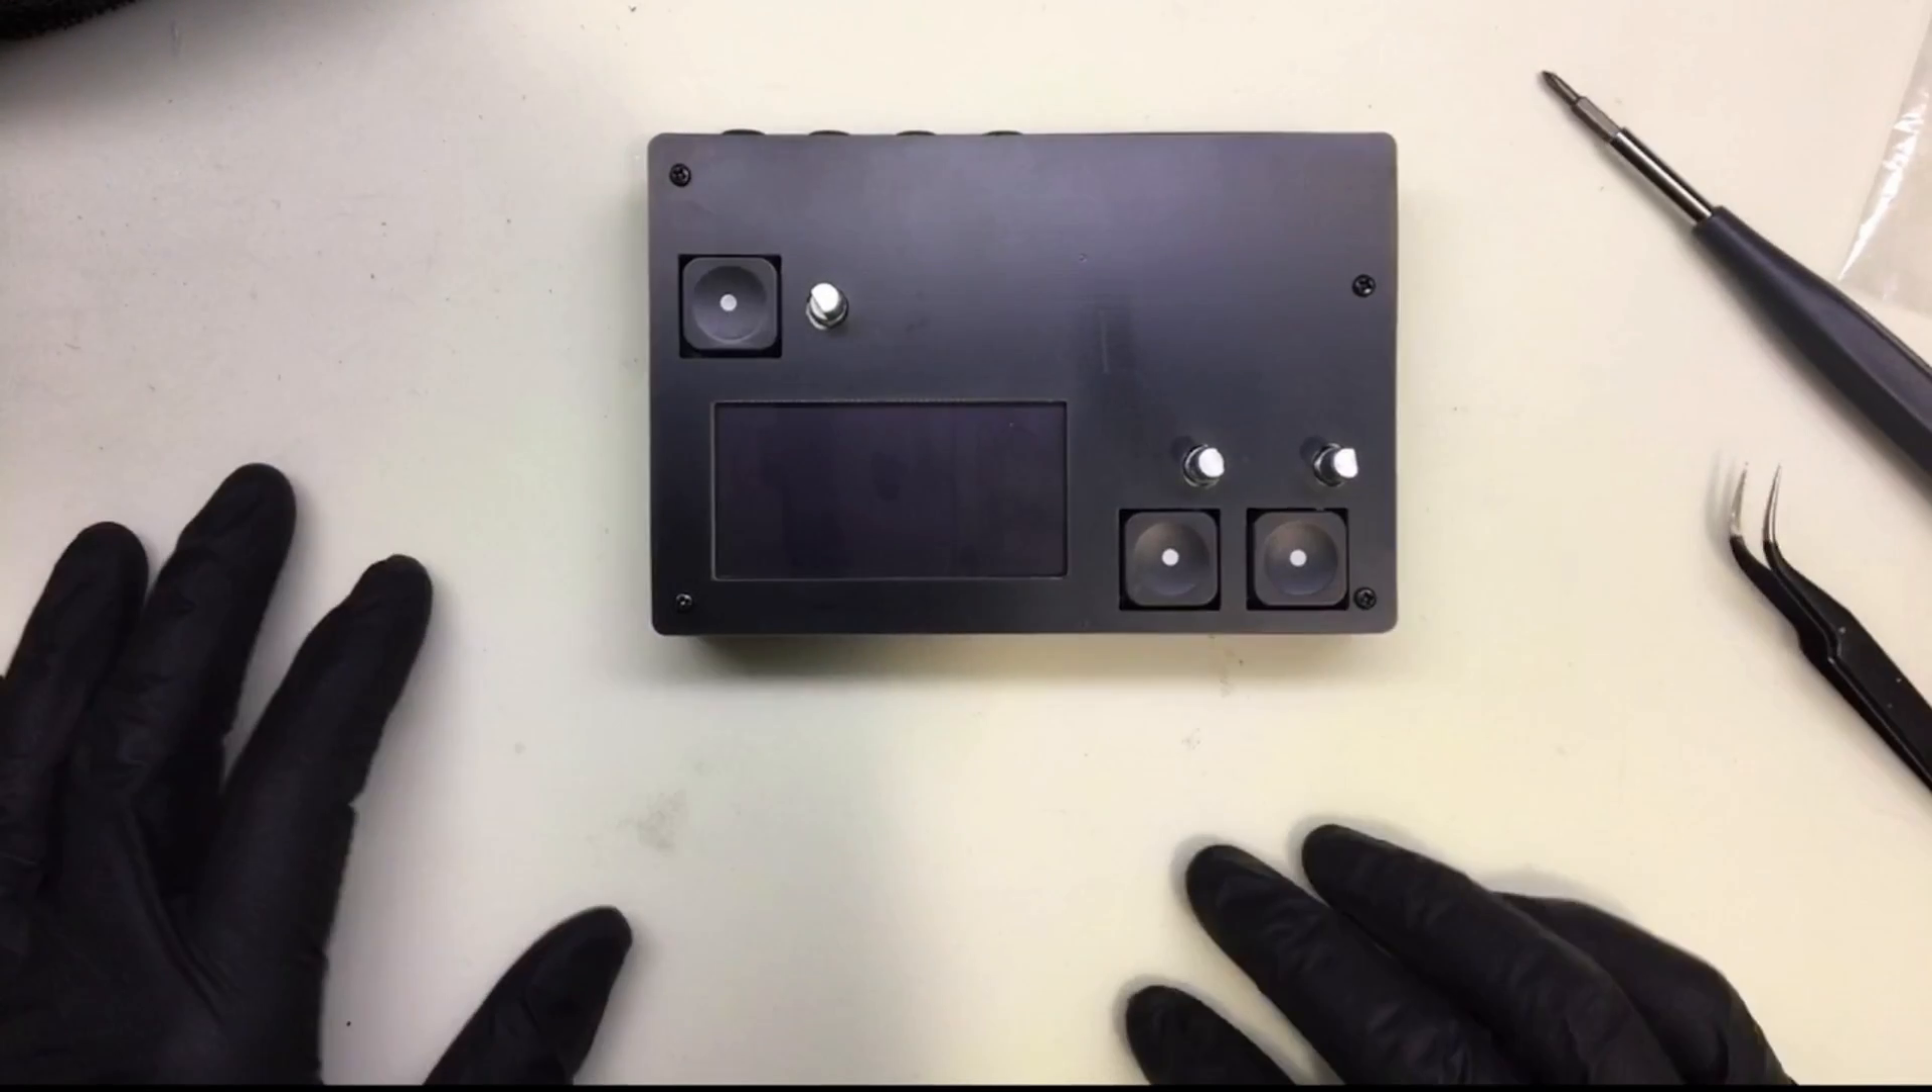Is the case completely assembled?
Yes.